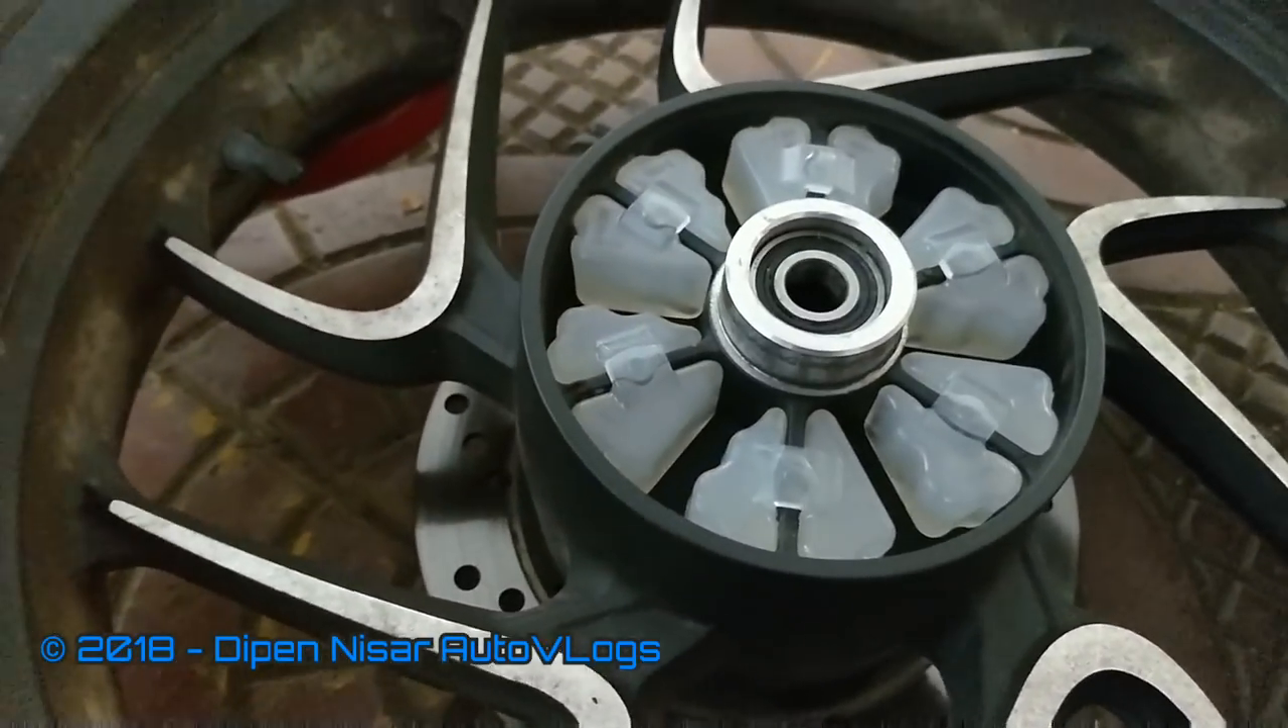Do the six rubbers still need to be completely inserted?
No.